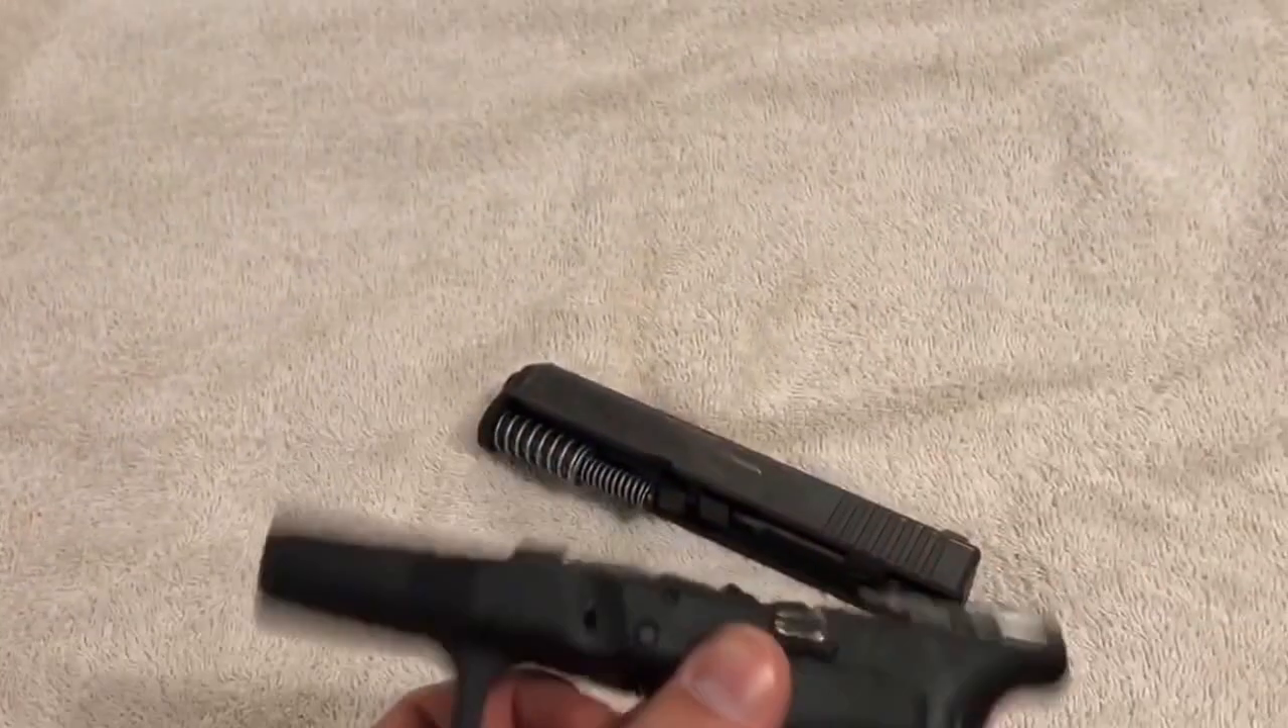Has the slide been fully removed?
Yes.